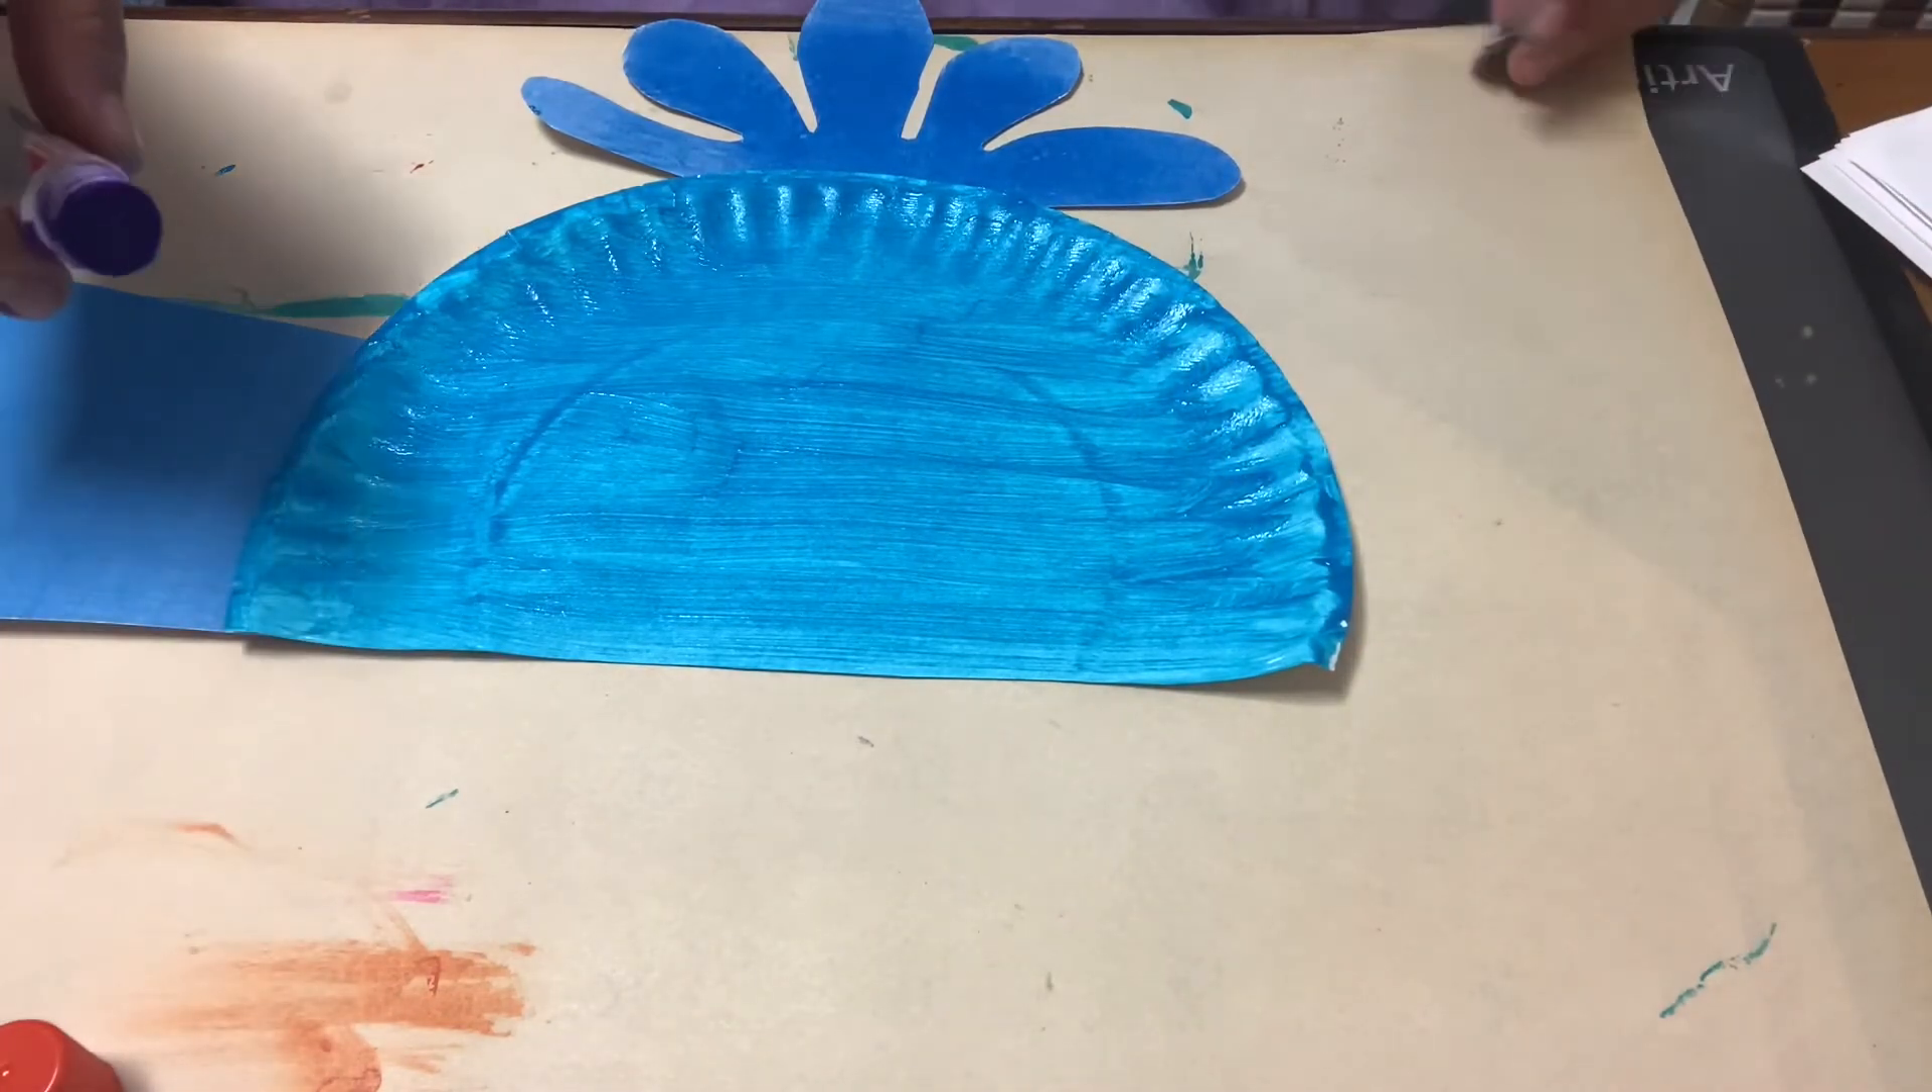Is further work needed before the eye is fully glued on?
Yes.